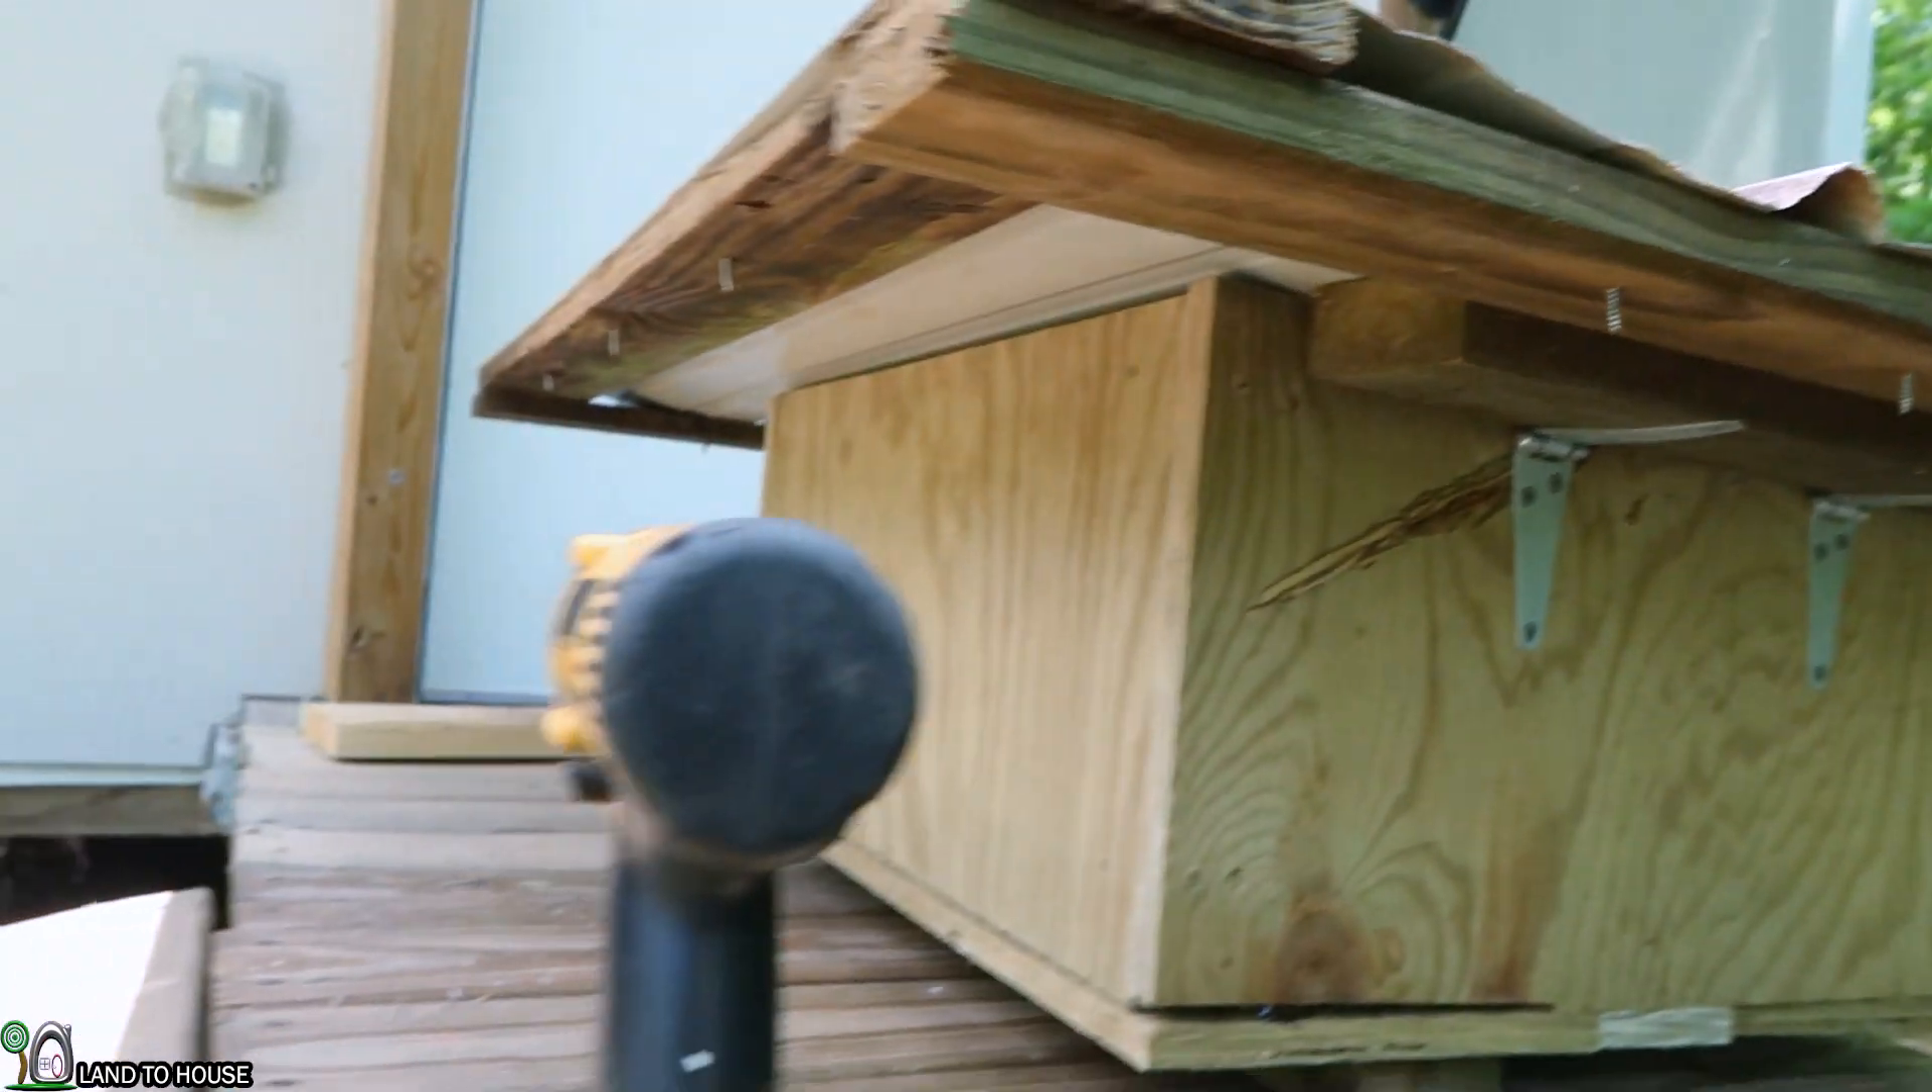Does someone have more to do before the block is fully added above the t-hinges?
No.